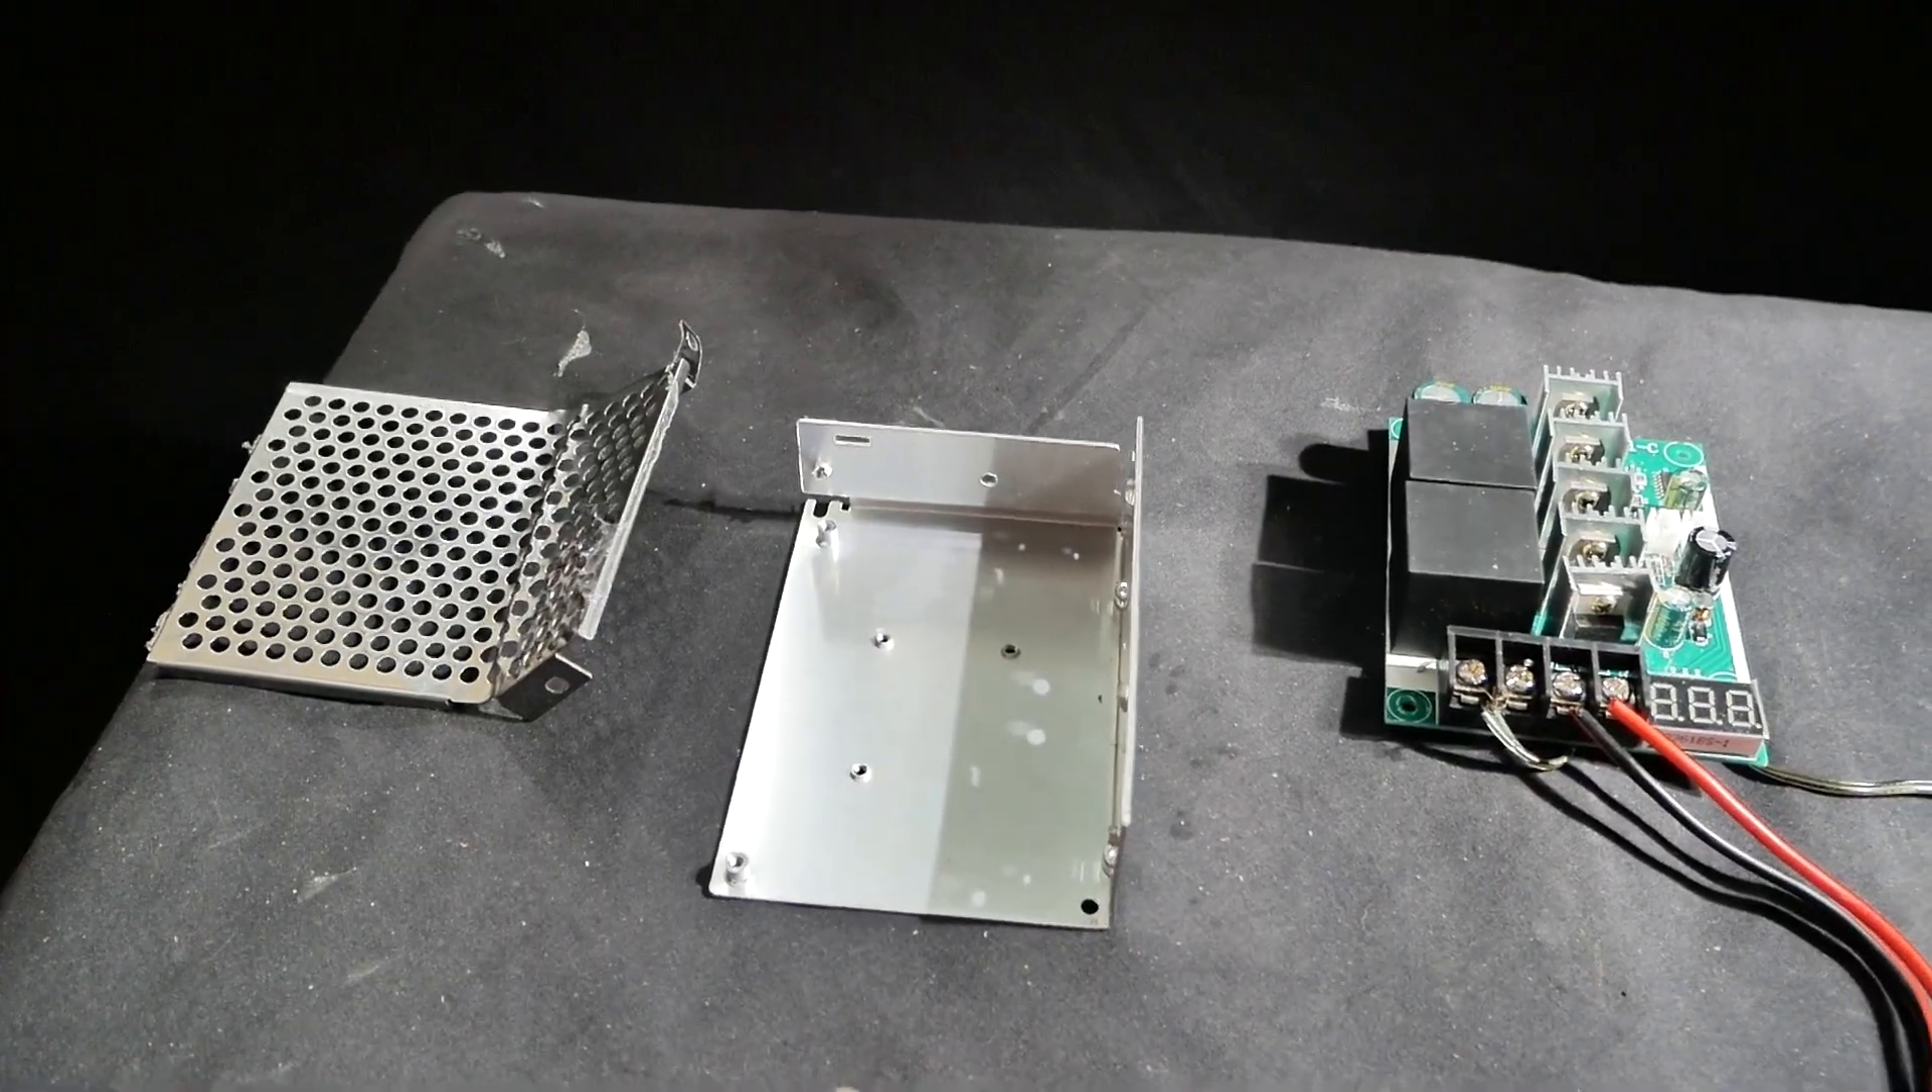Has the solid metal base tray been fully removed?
Yes.